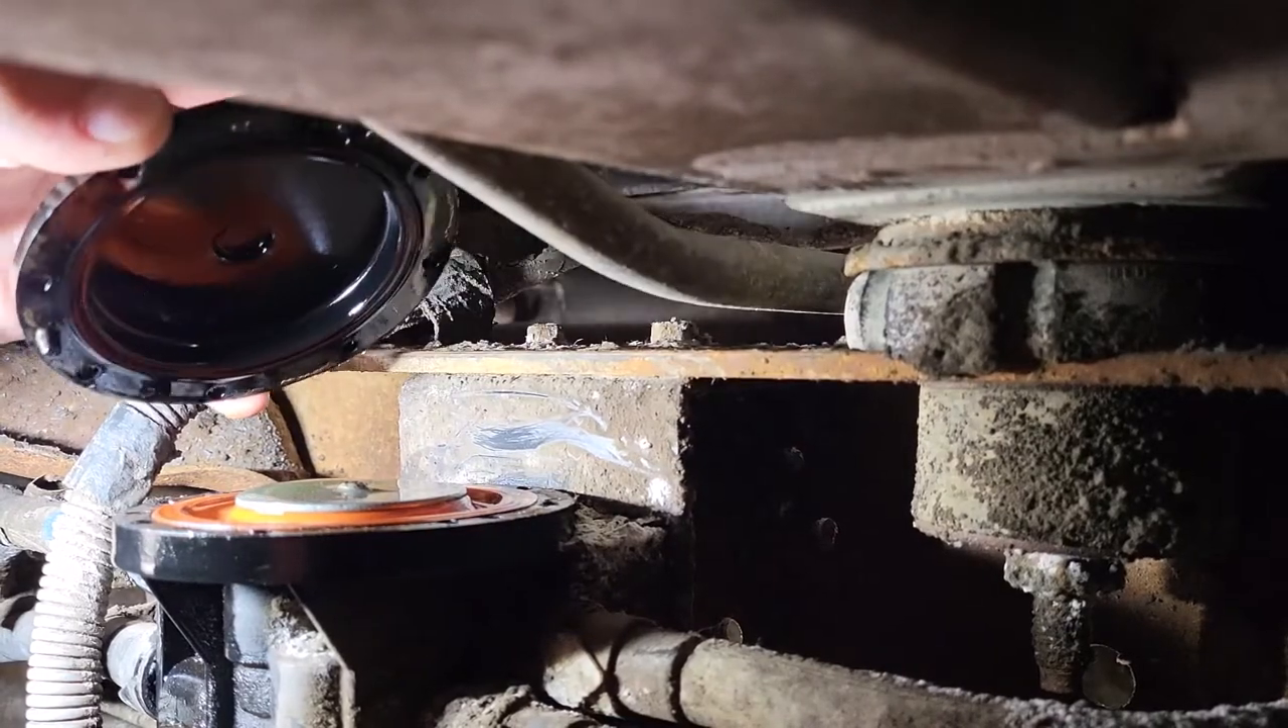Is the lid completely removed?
Yes.